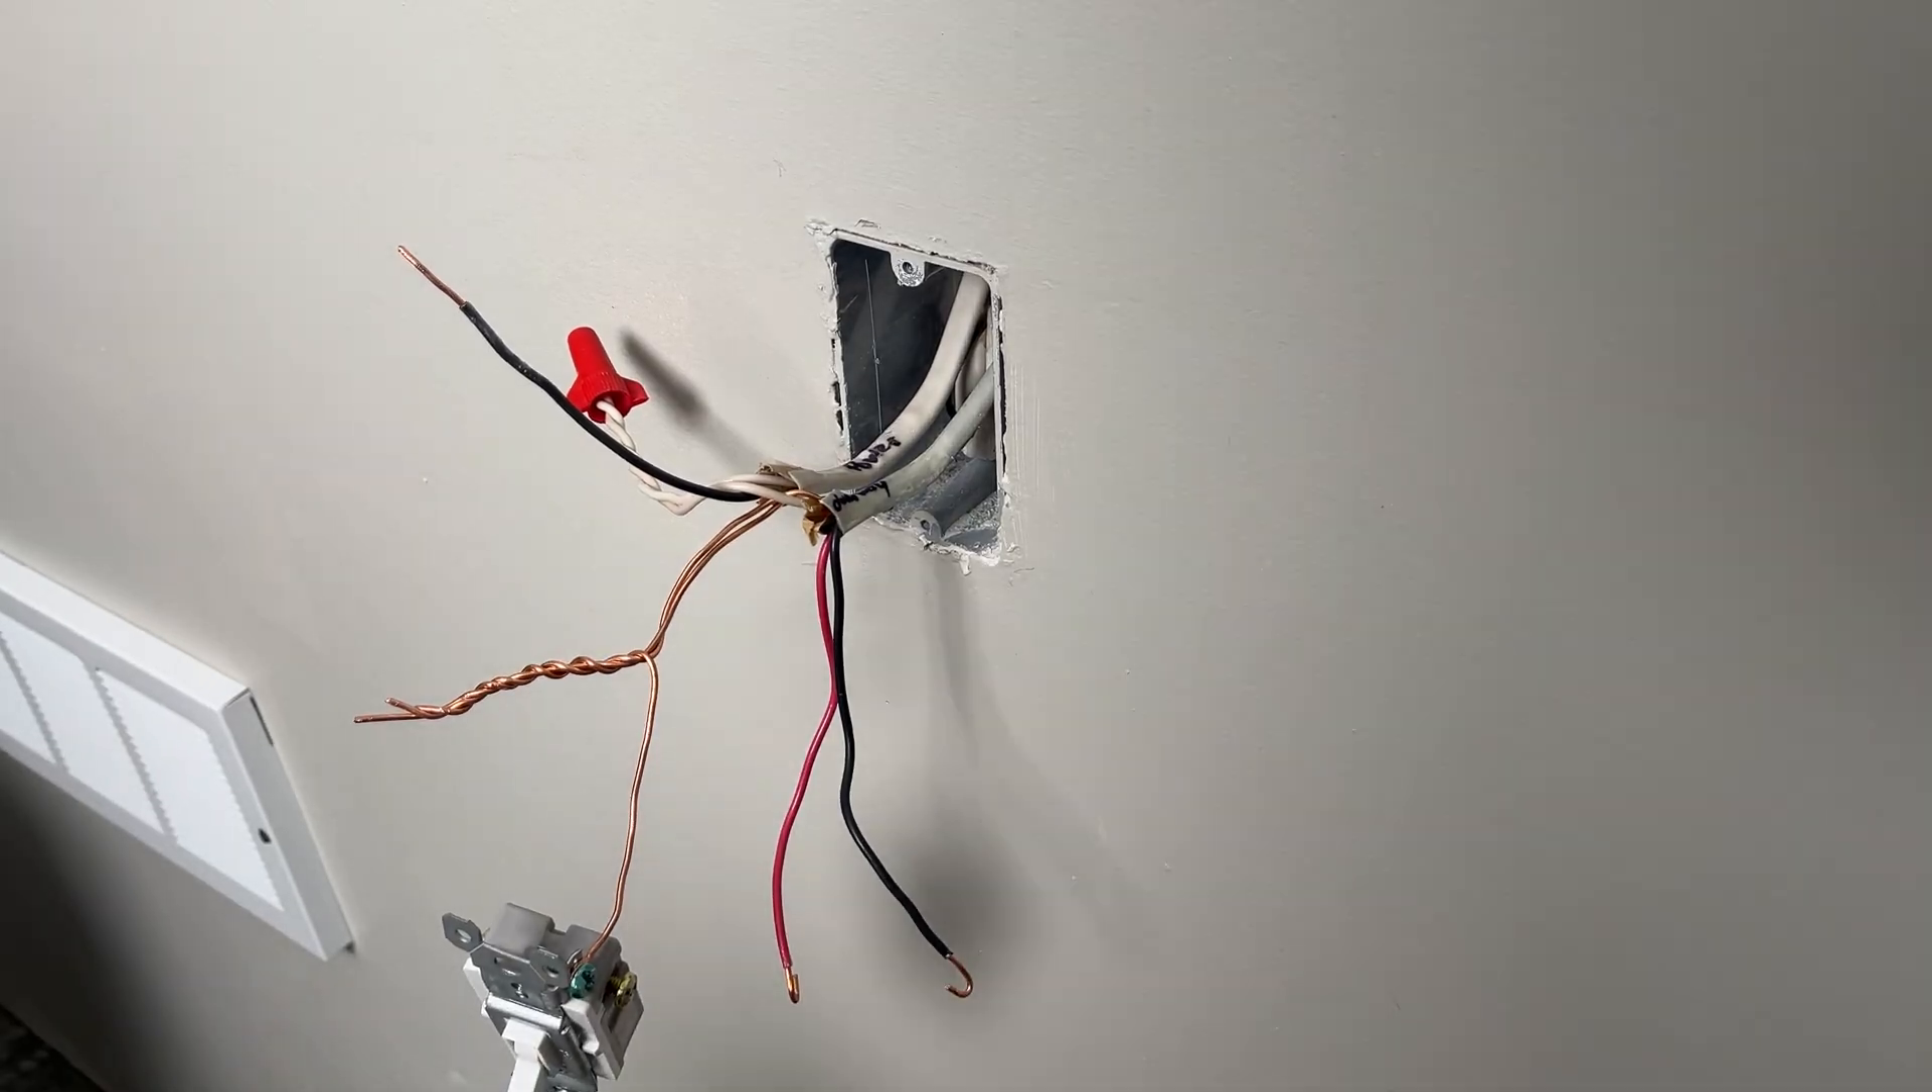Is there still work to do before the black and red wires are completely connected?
Yes.